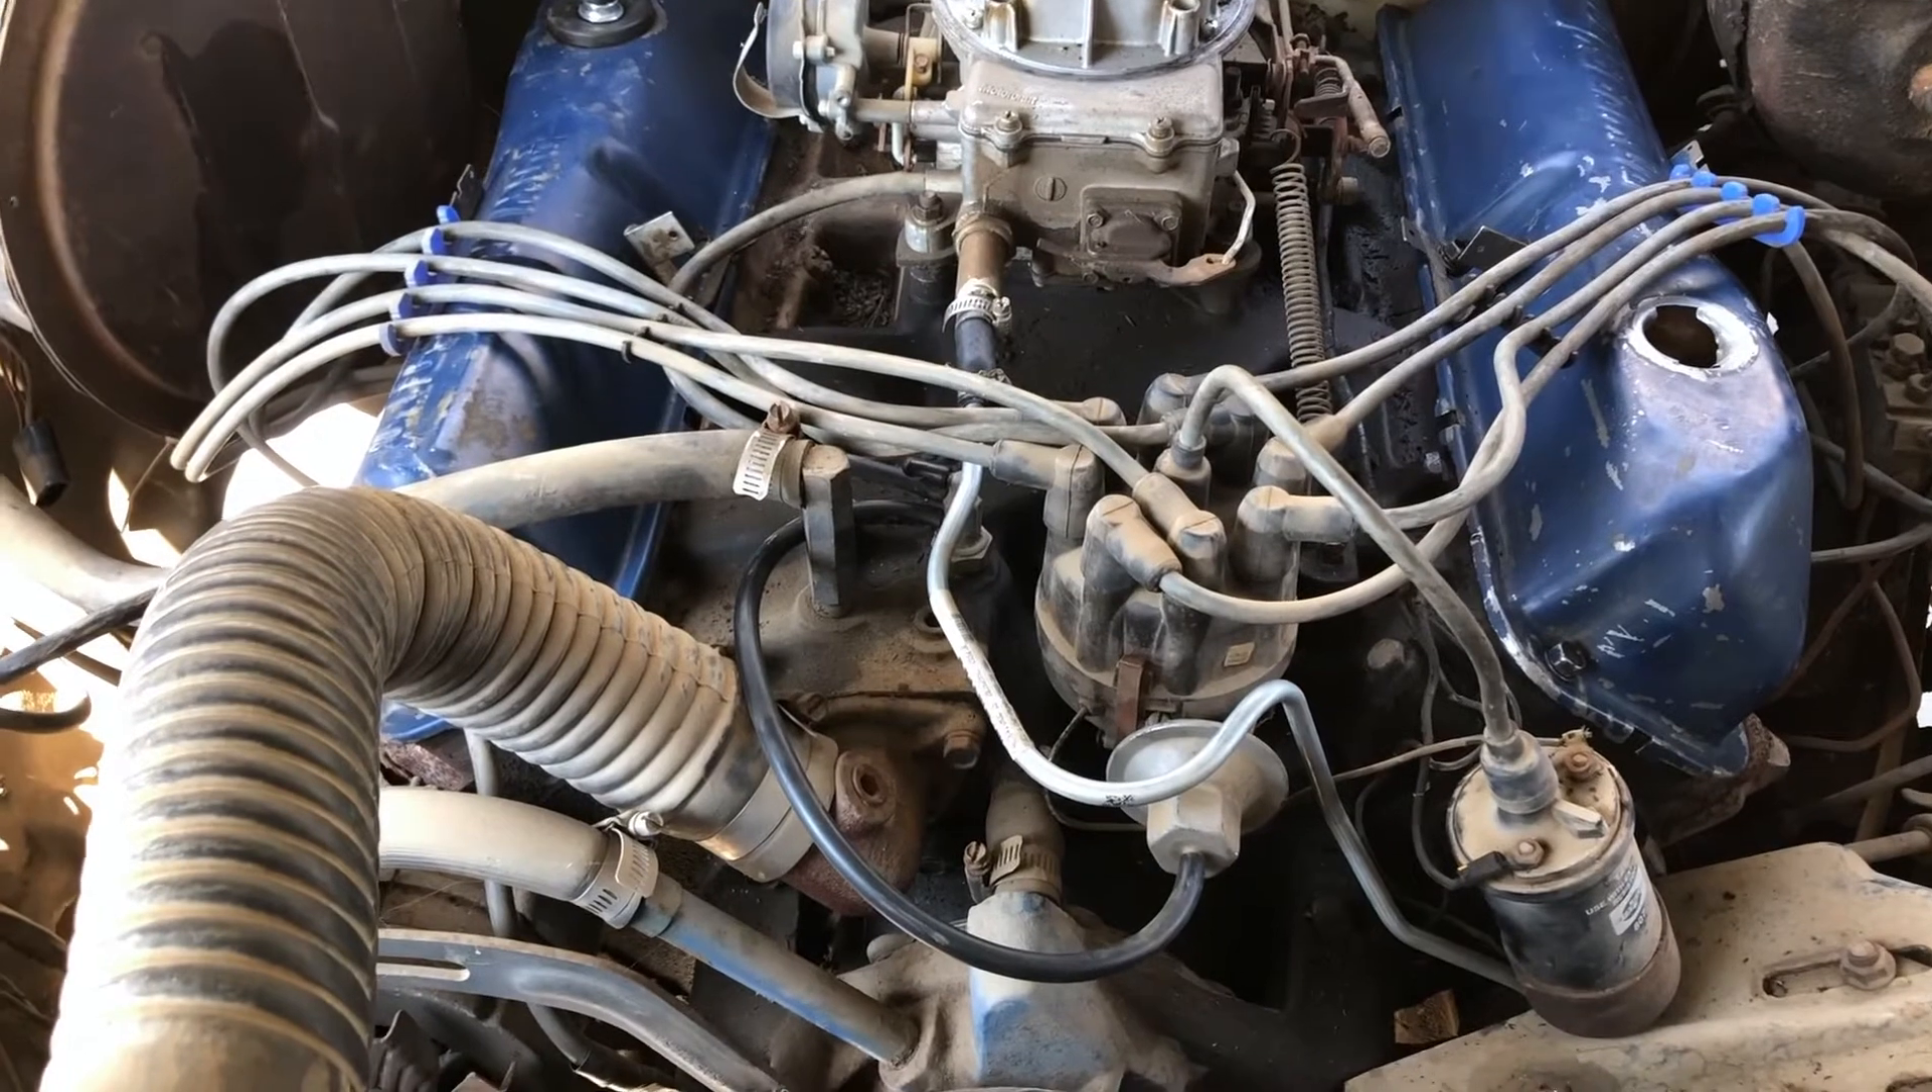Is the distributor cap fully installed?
Yes.